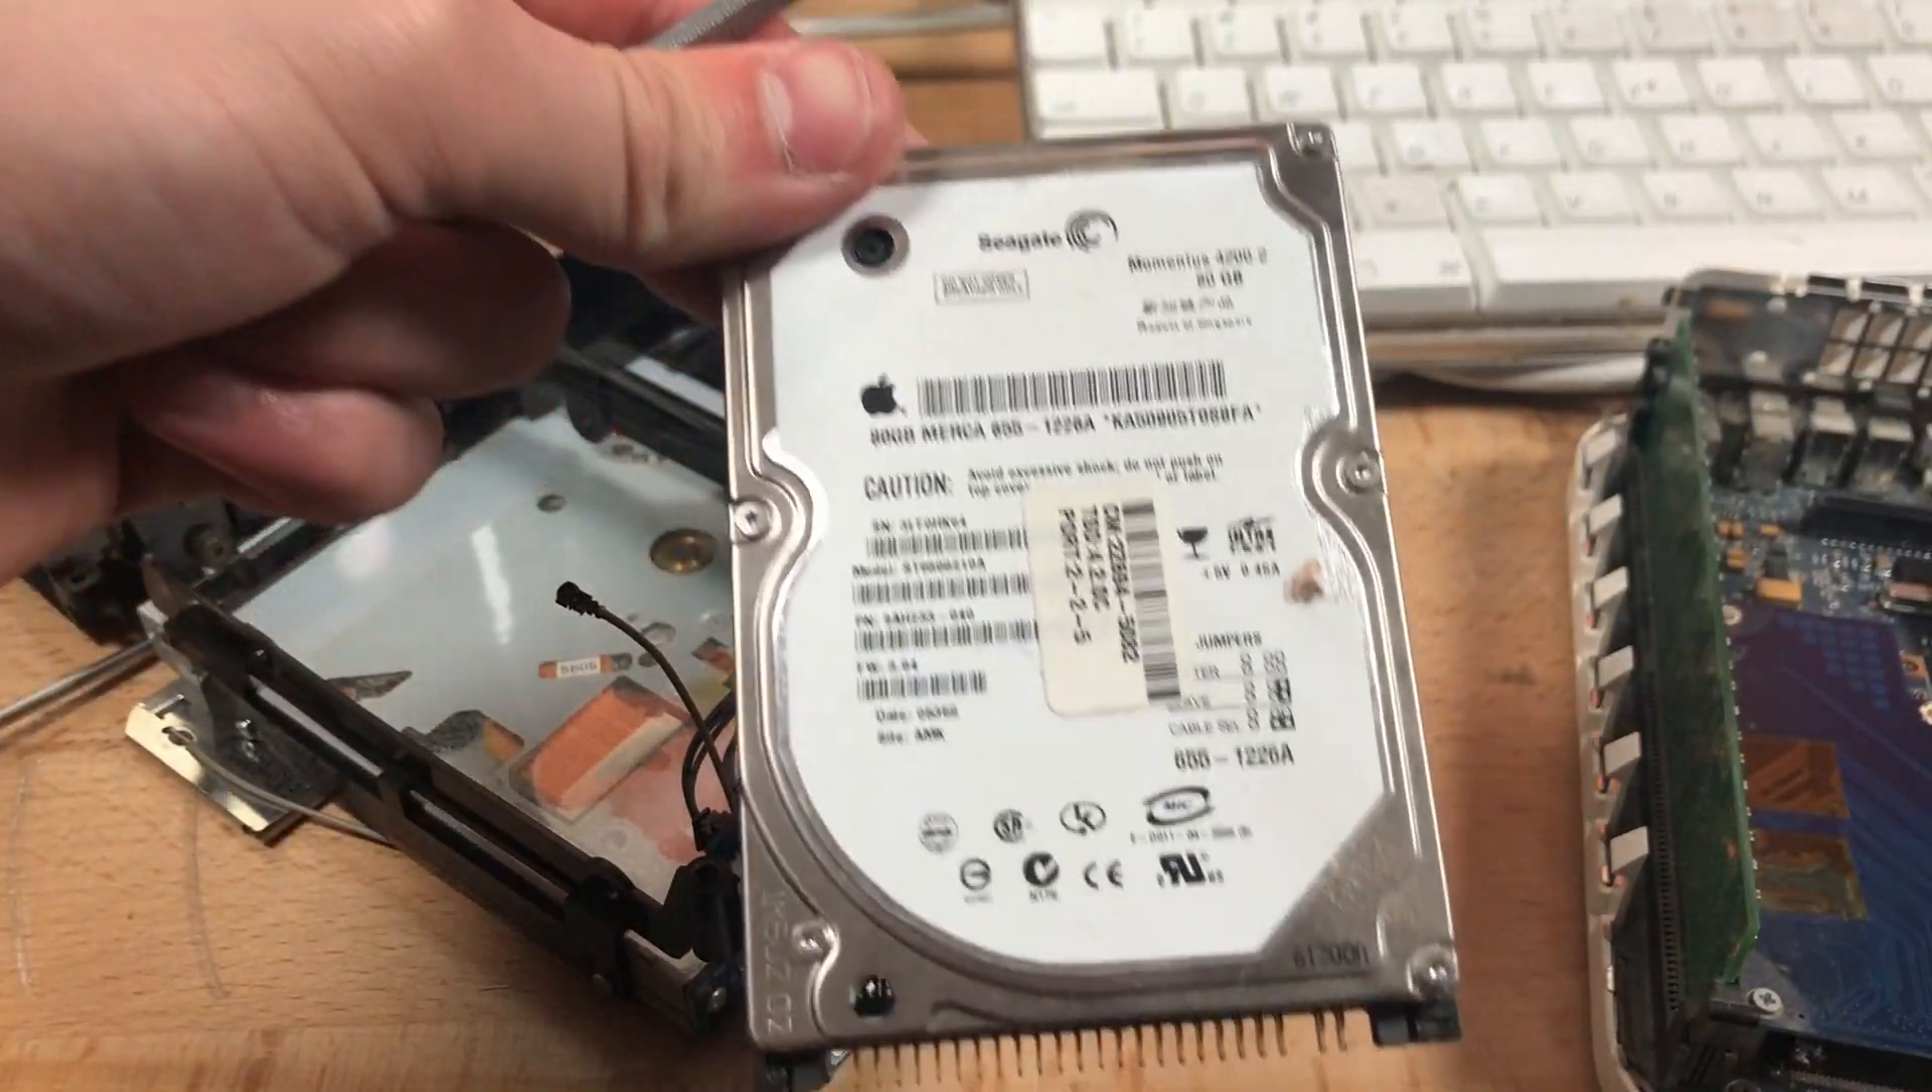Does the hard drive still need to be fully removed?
No.